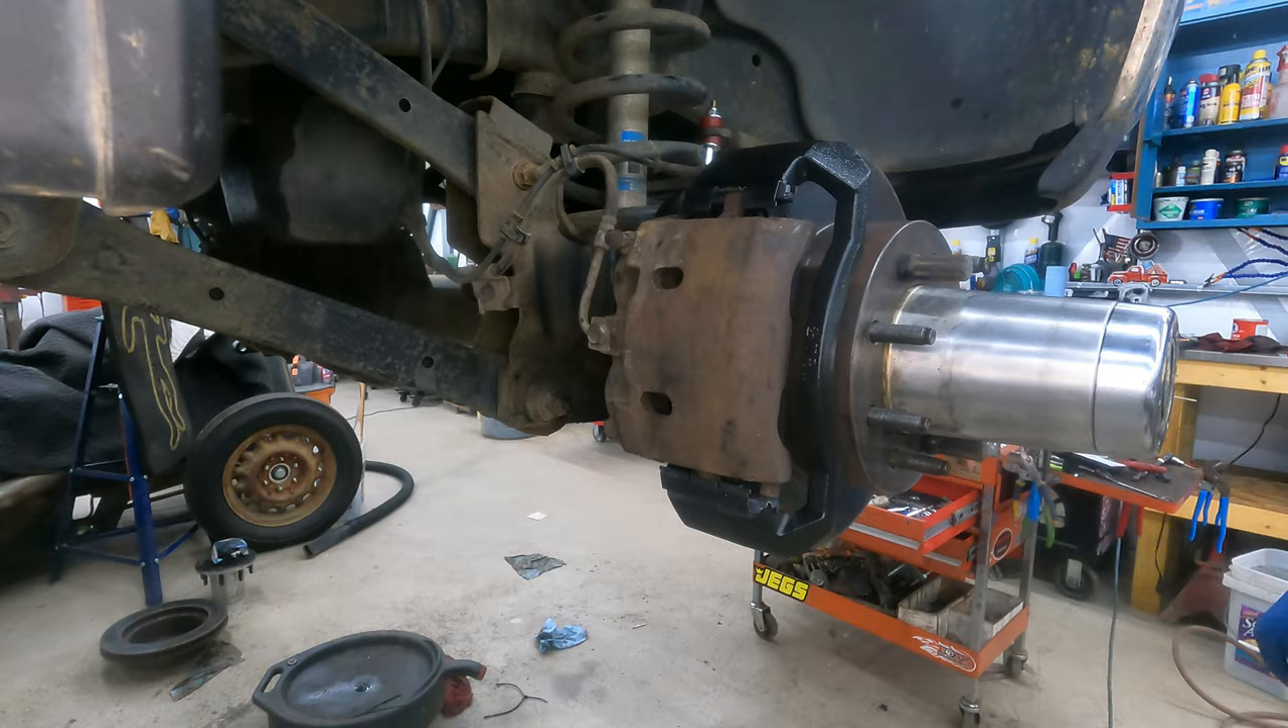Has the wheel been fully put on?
No.